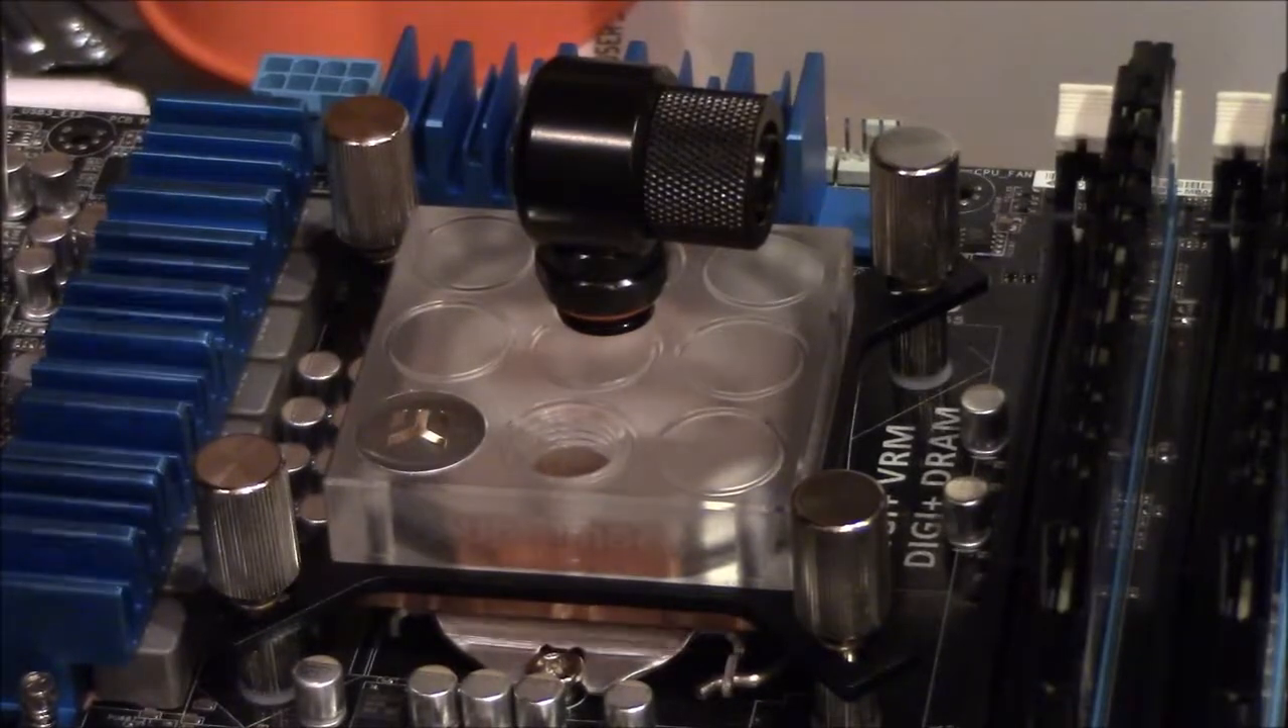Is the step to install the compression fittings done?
No.